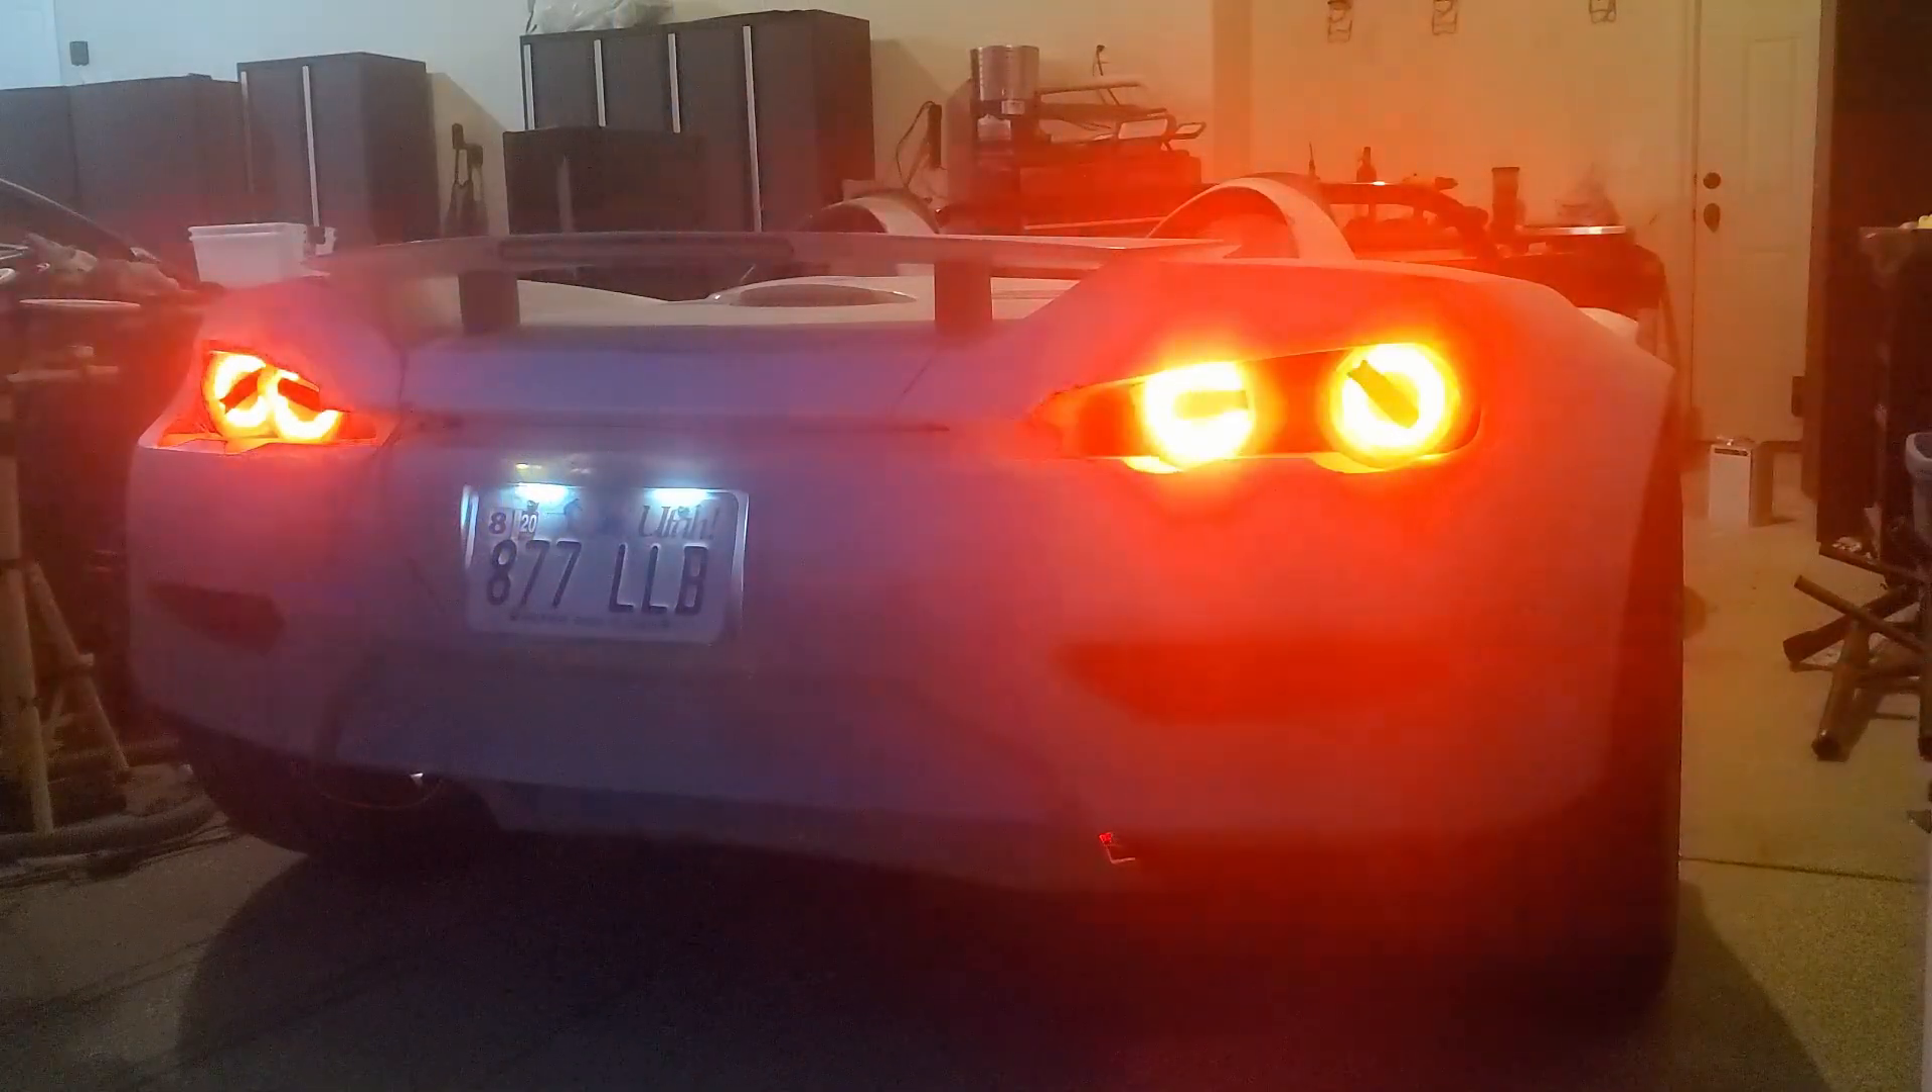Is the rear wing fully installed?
Yes.